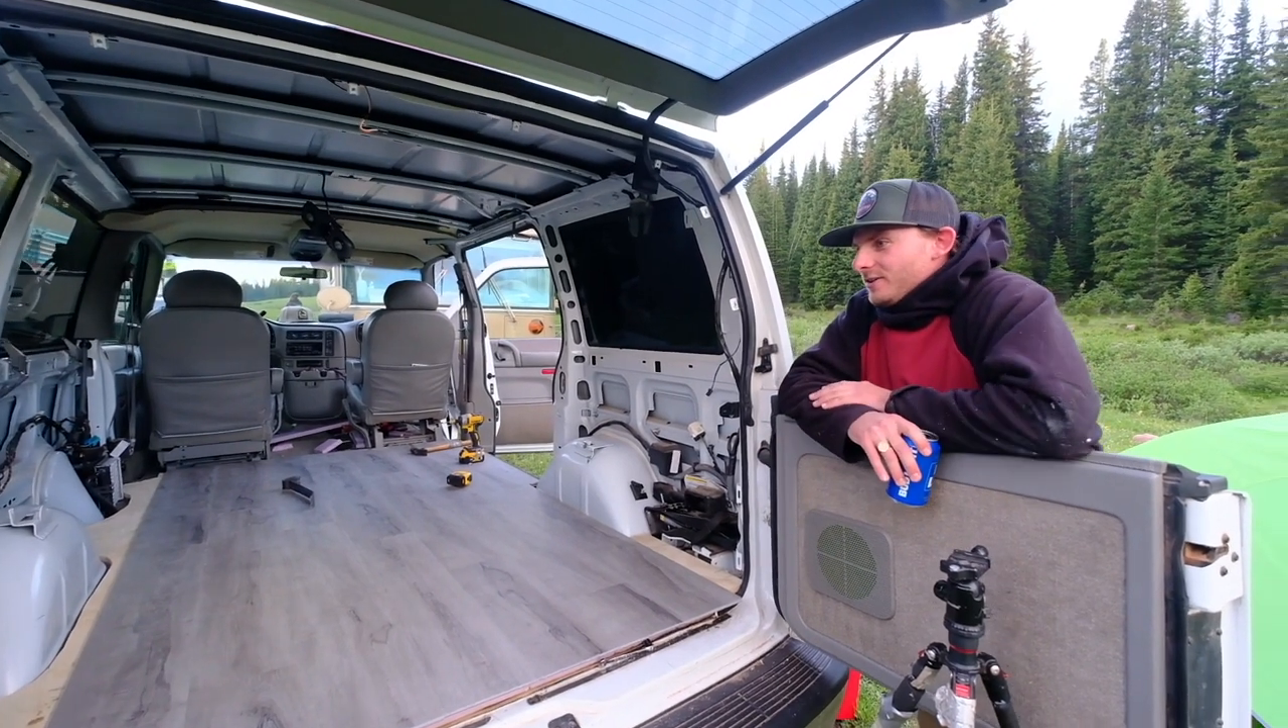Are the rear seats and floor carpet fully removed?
Yes.